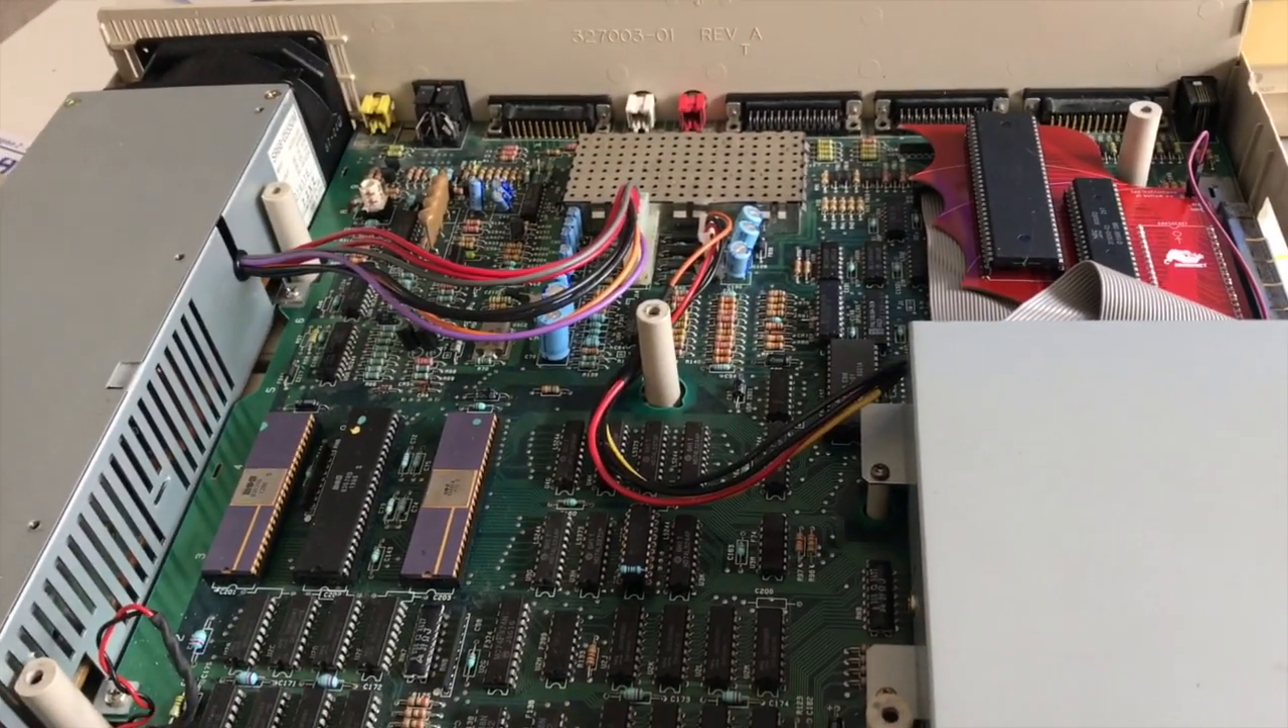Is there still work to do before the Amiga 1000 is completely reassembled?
Yes.